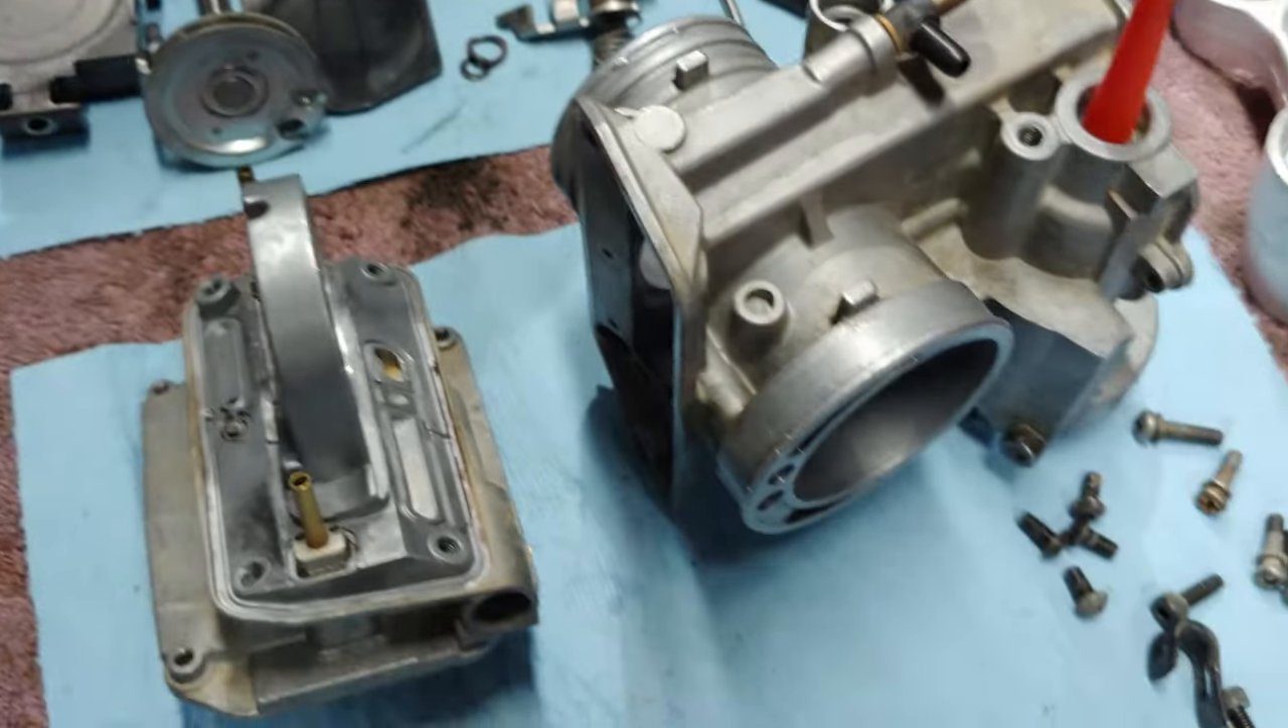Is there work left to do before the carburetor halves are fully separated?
No.